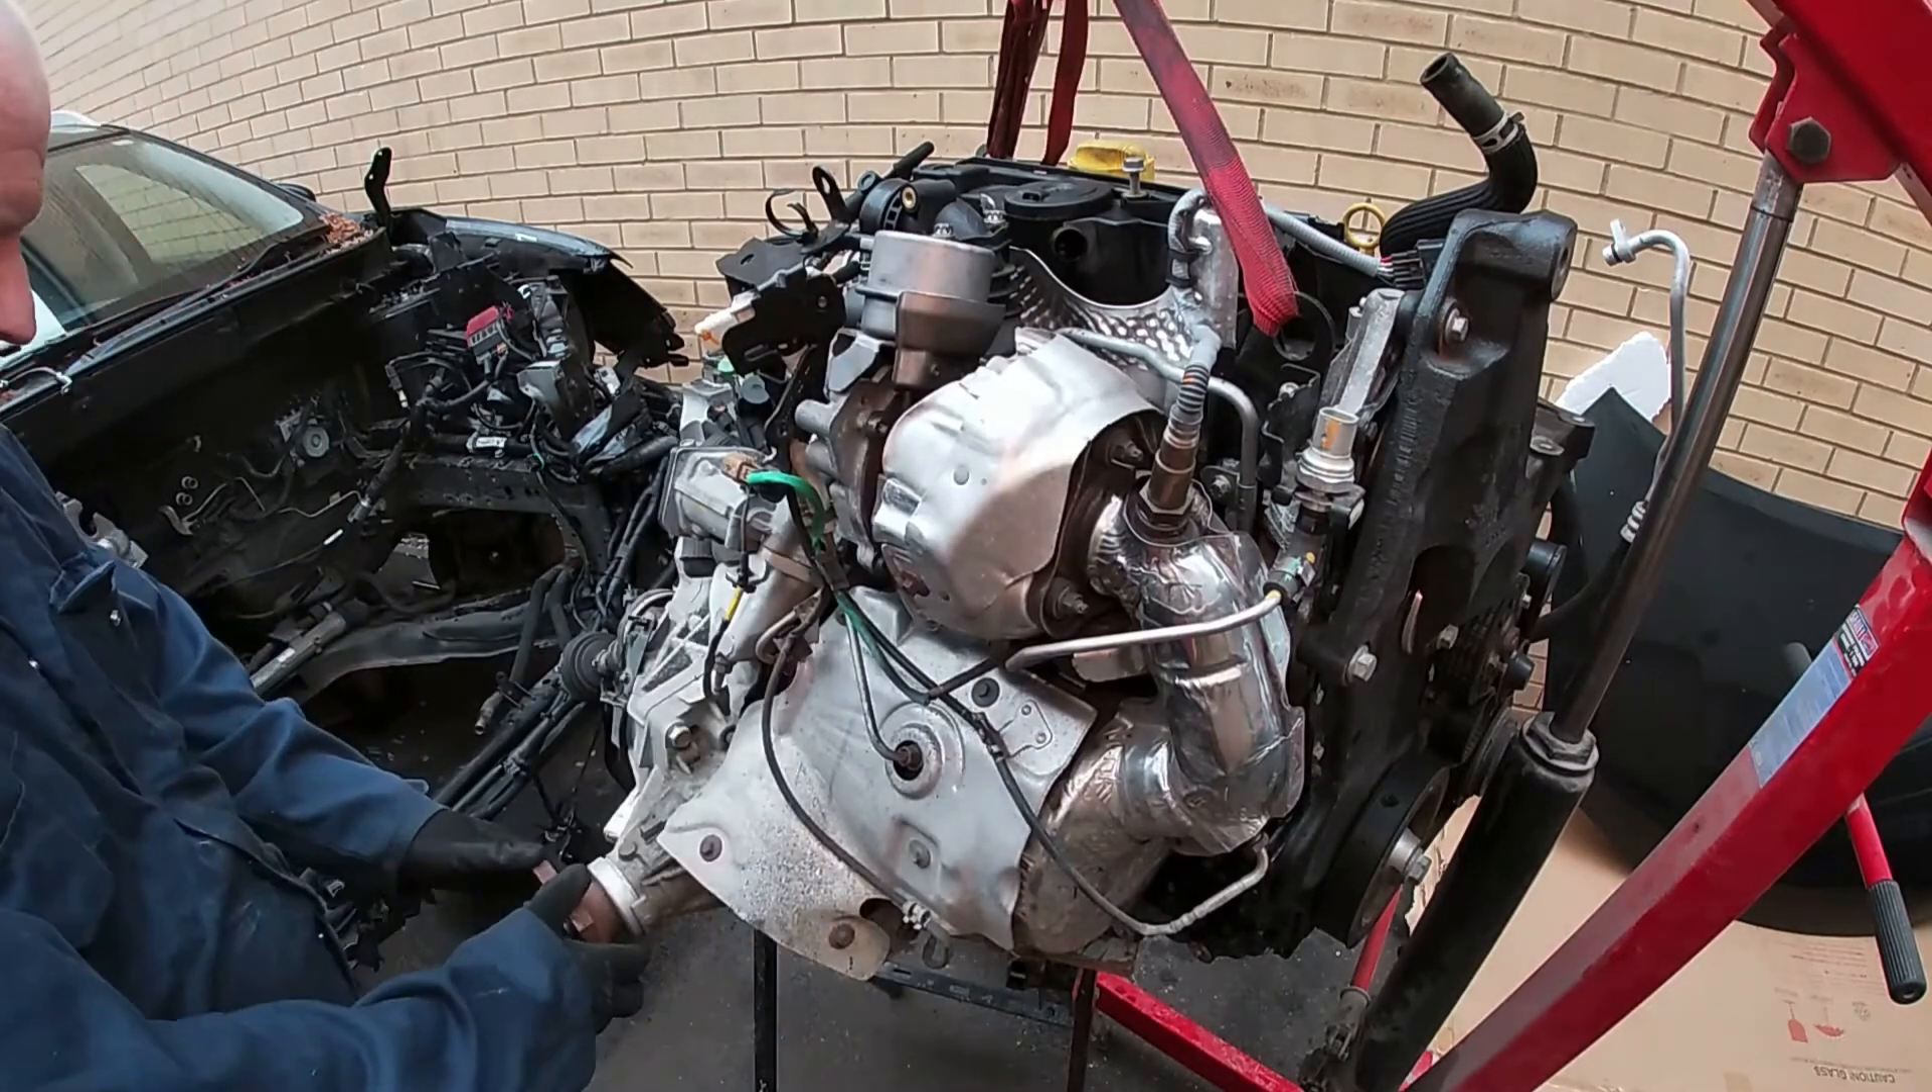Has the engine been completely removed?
Yes.